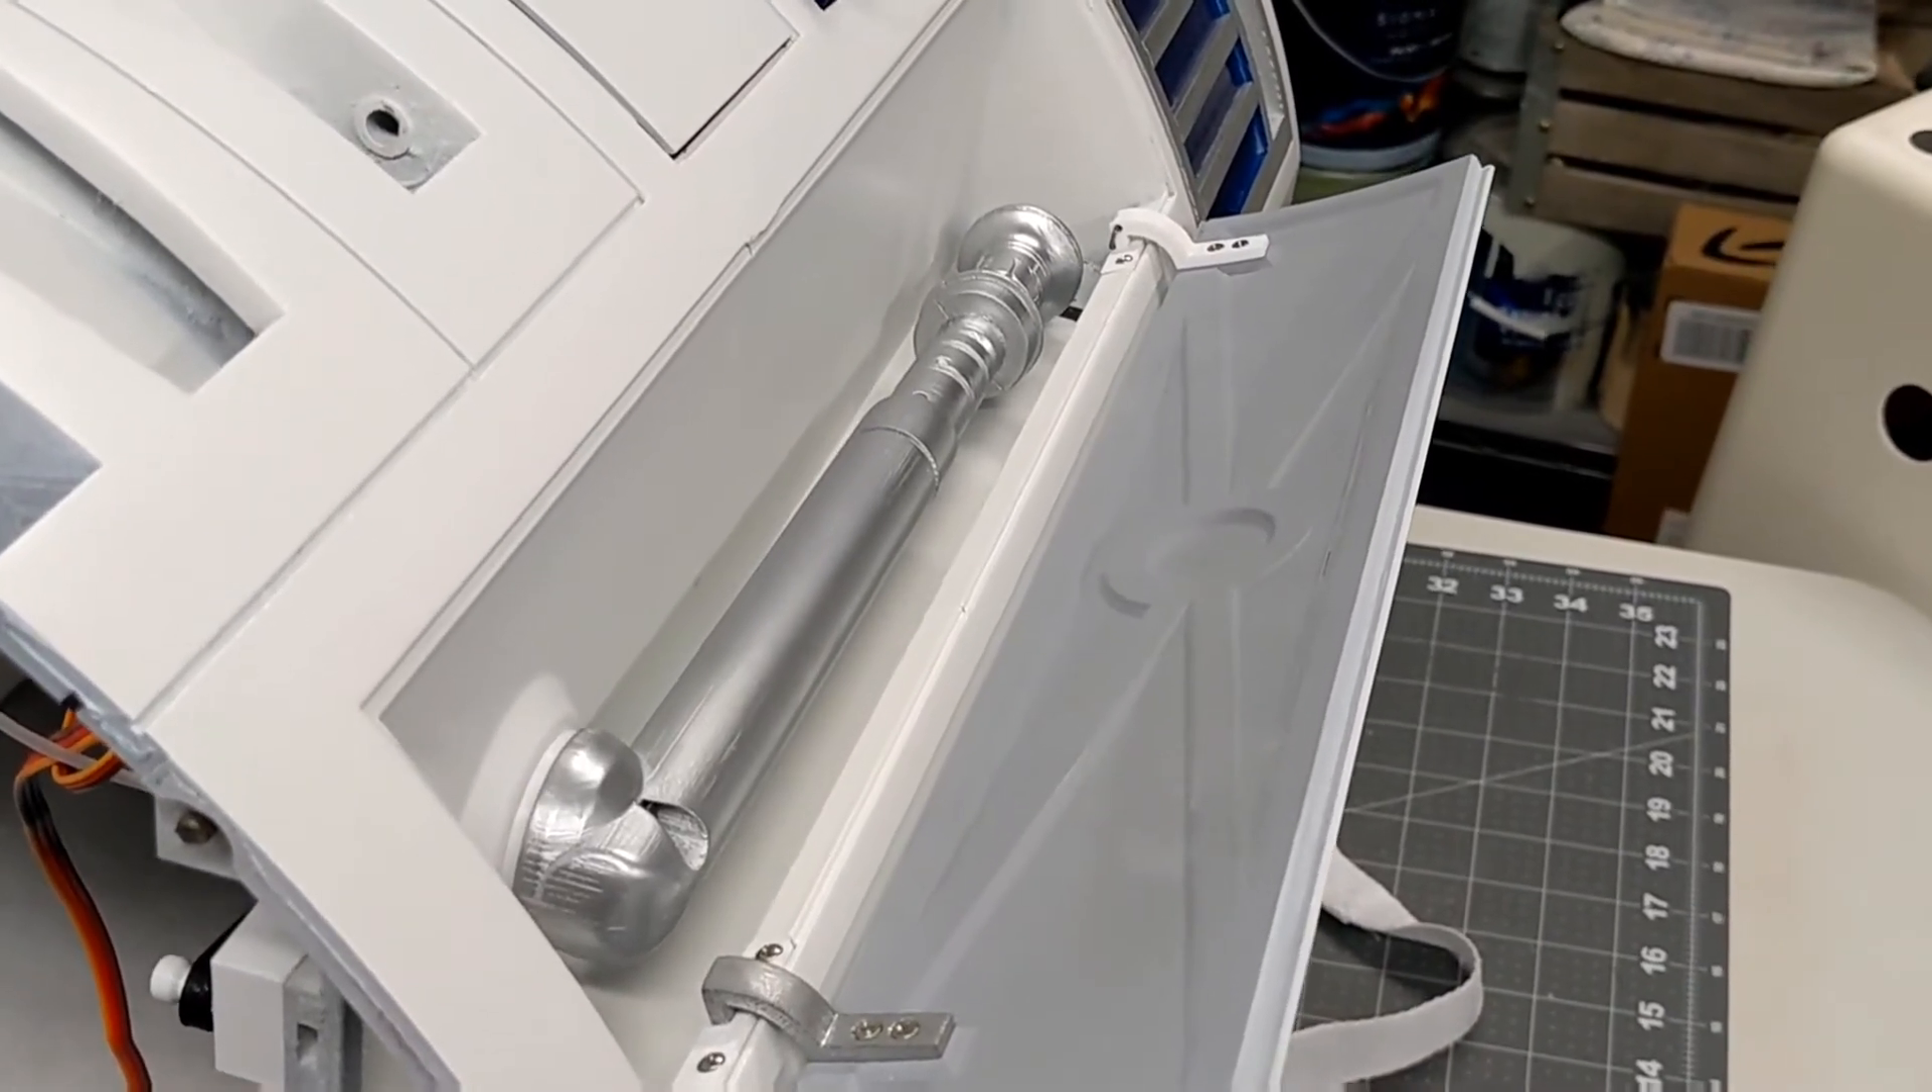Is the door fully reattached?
Yes.